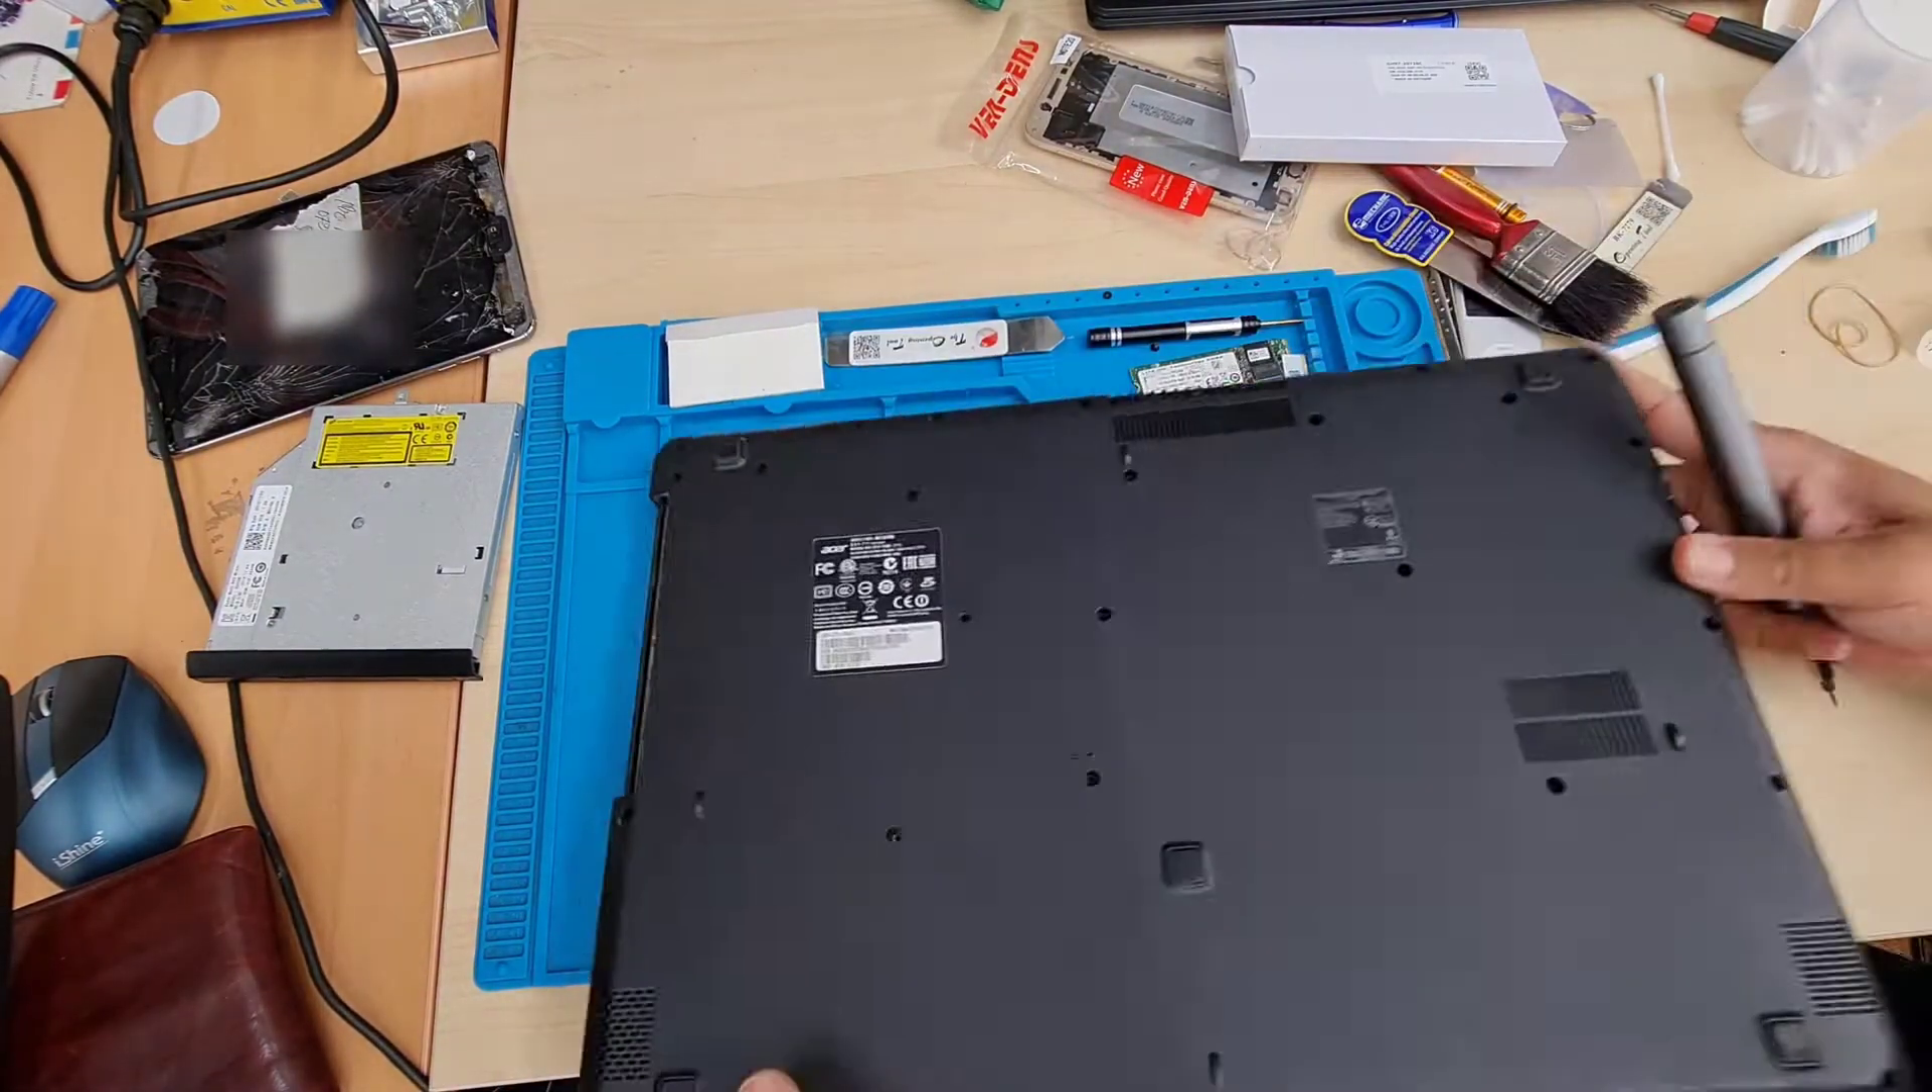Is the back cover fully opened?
No.